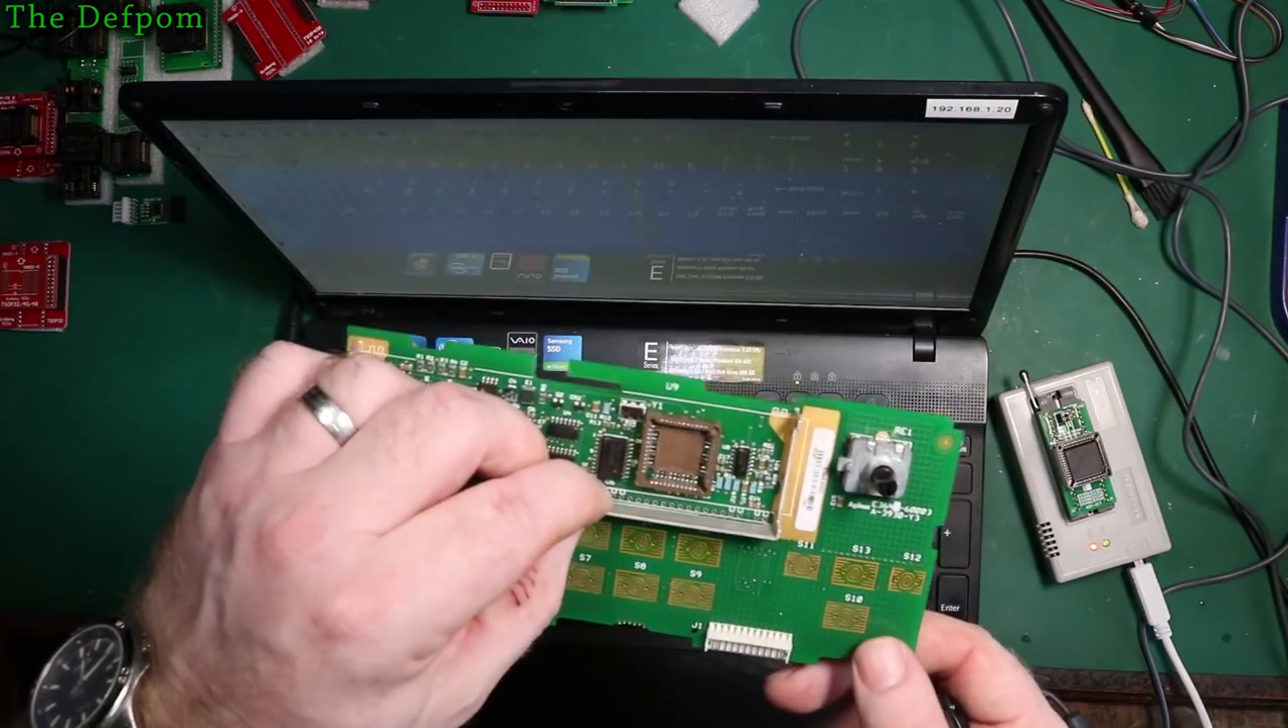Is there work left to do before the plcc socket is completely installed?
No.